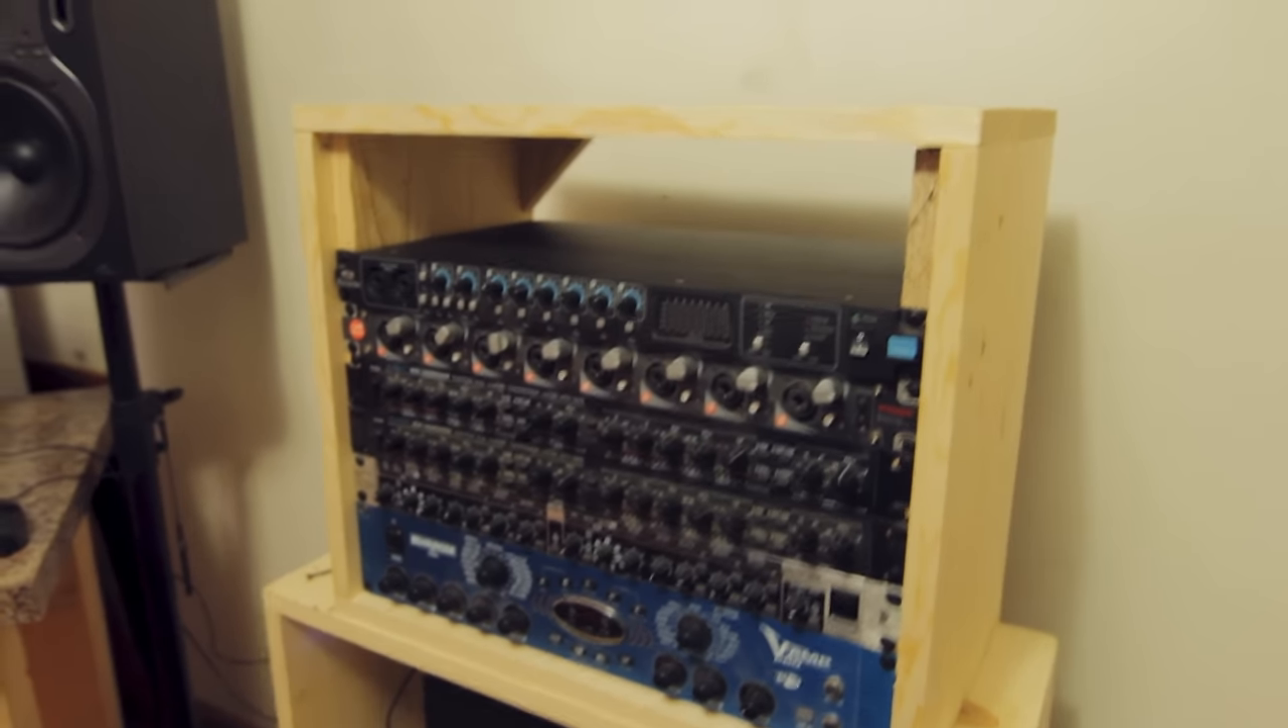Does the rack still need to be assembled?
No.